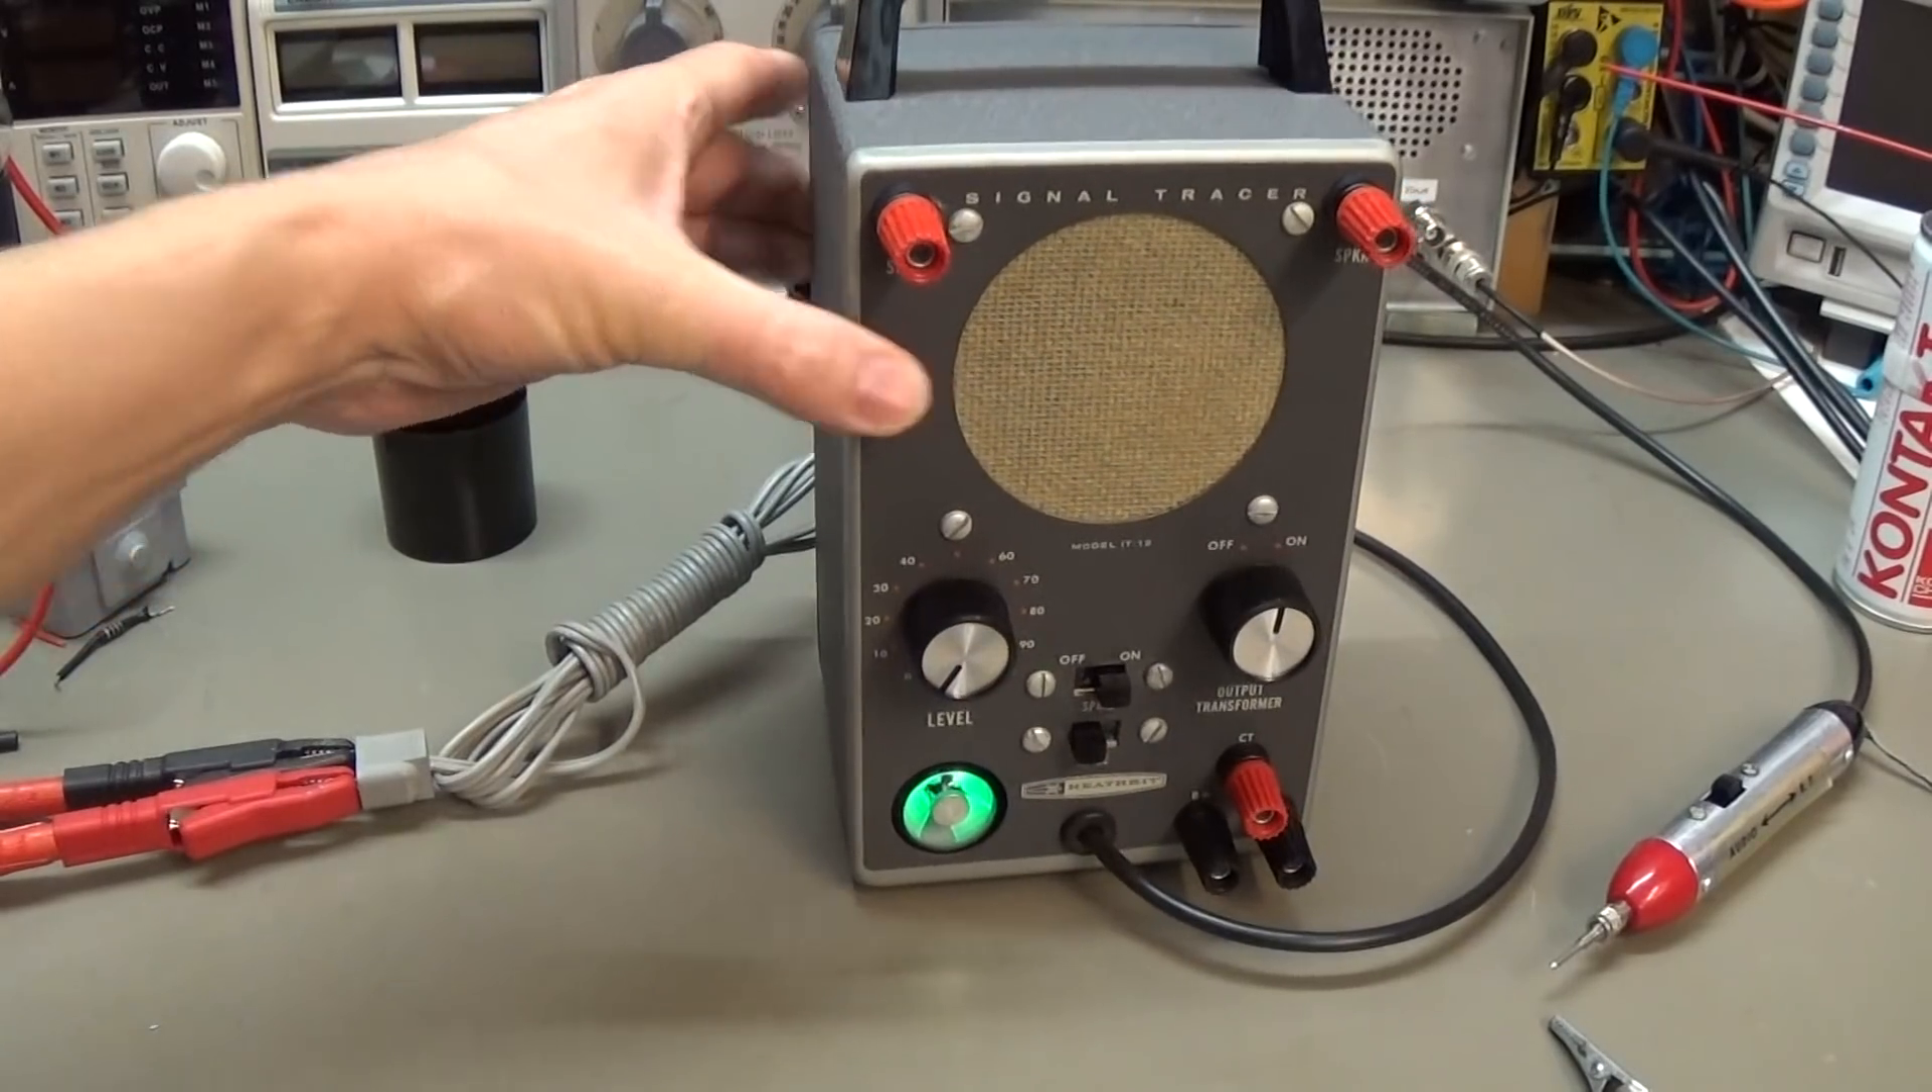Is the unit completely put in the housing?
Yes.